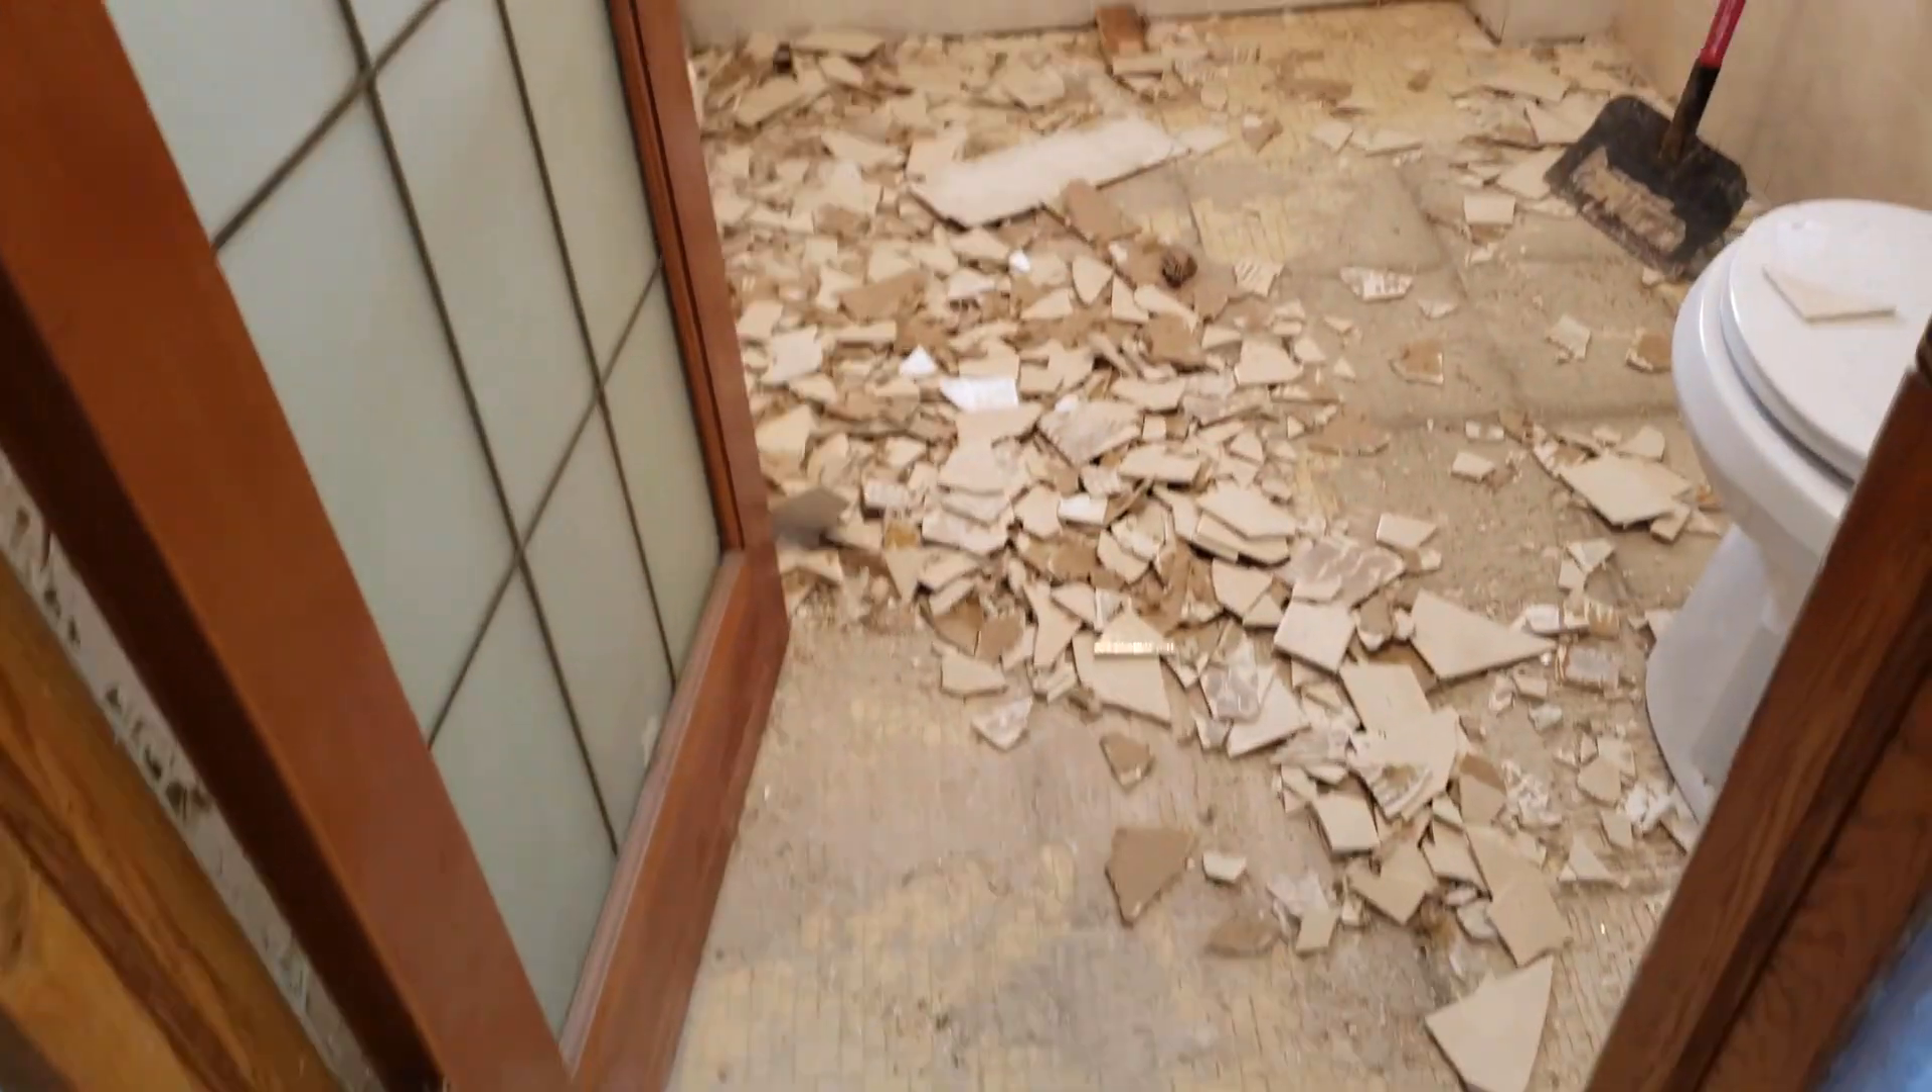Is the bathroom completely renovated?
No.